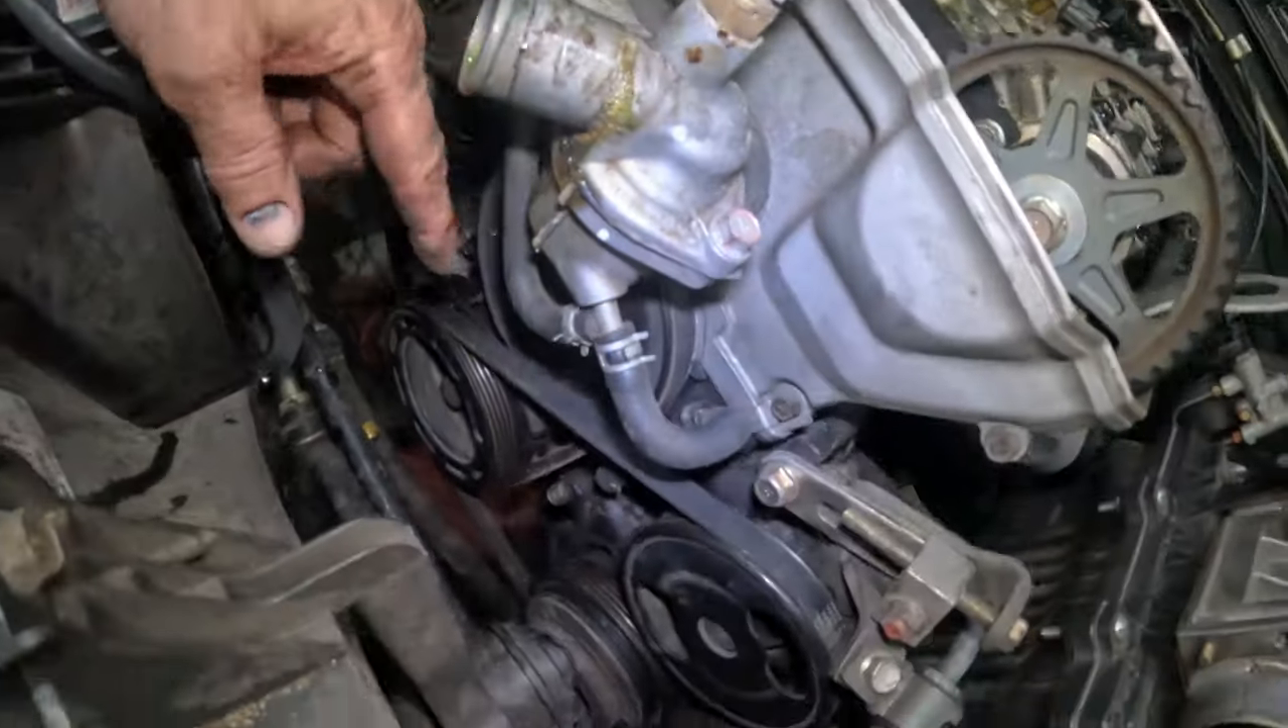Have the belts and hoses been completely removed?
No.